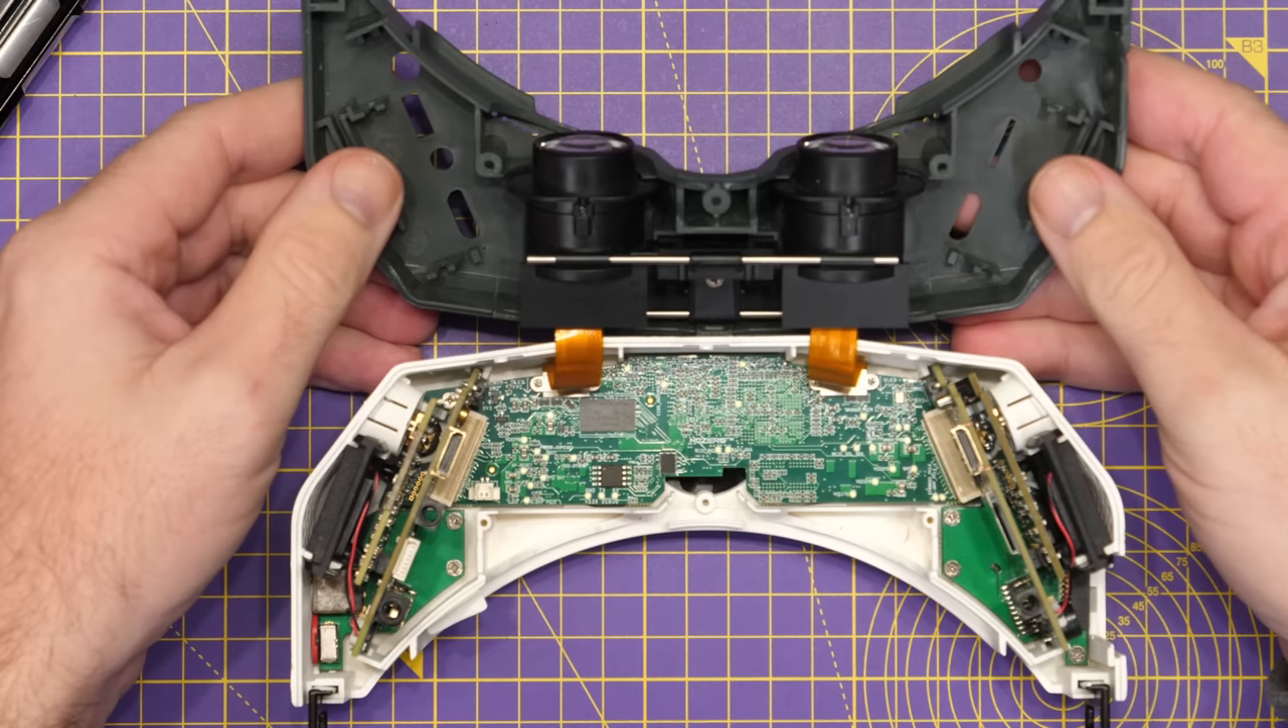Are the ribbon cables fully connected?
Yes.